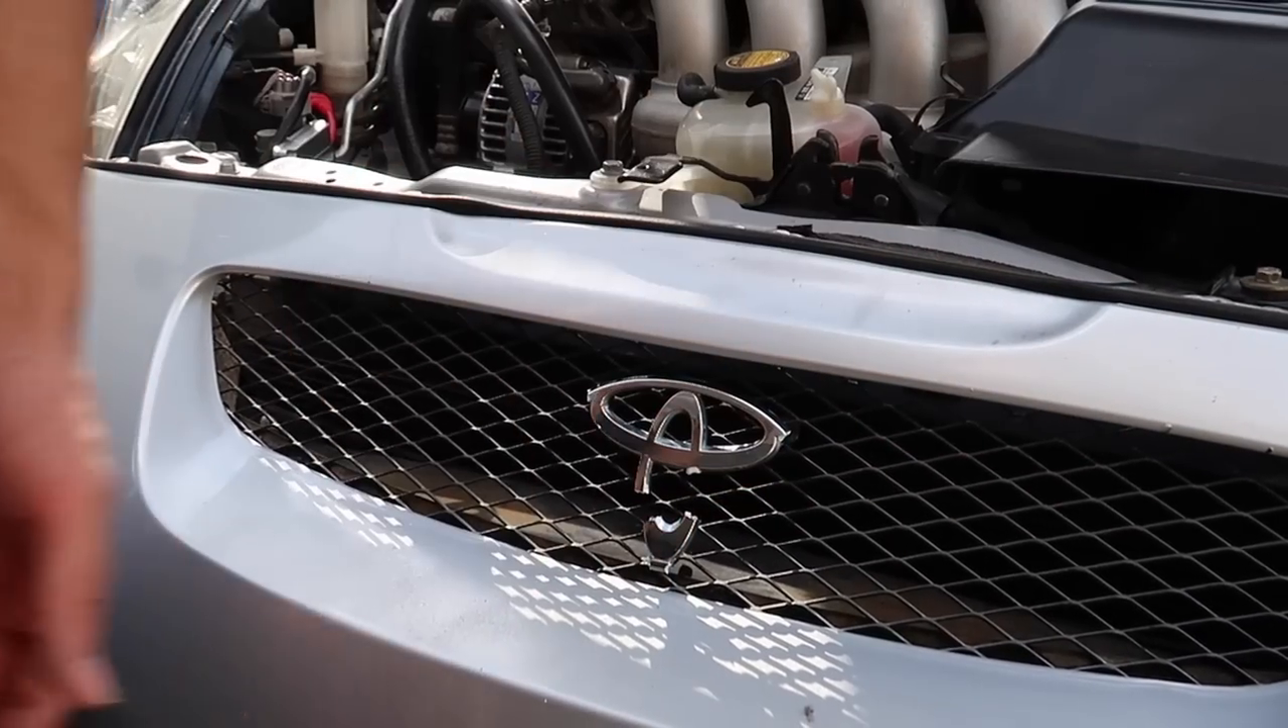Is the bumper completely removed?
No.